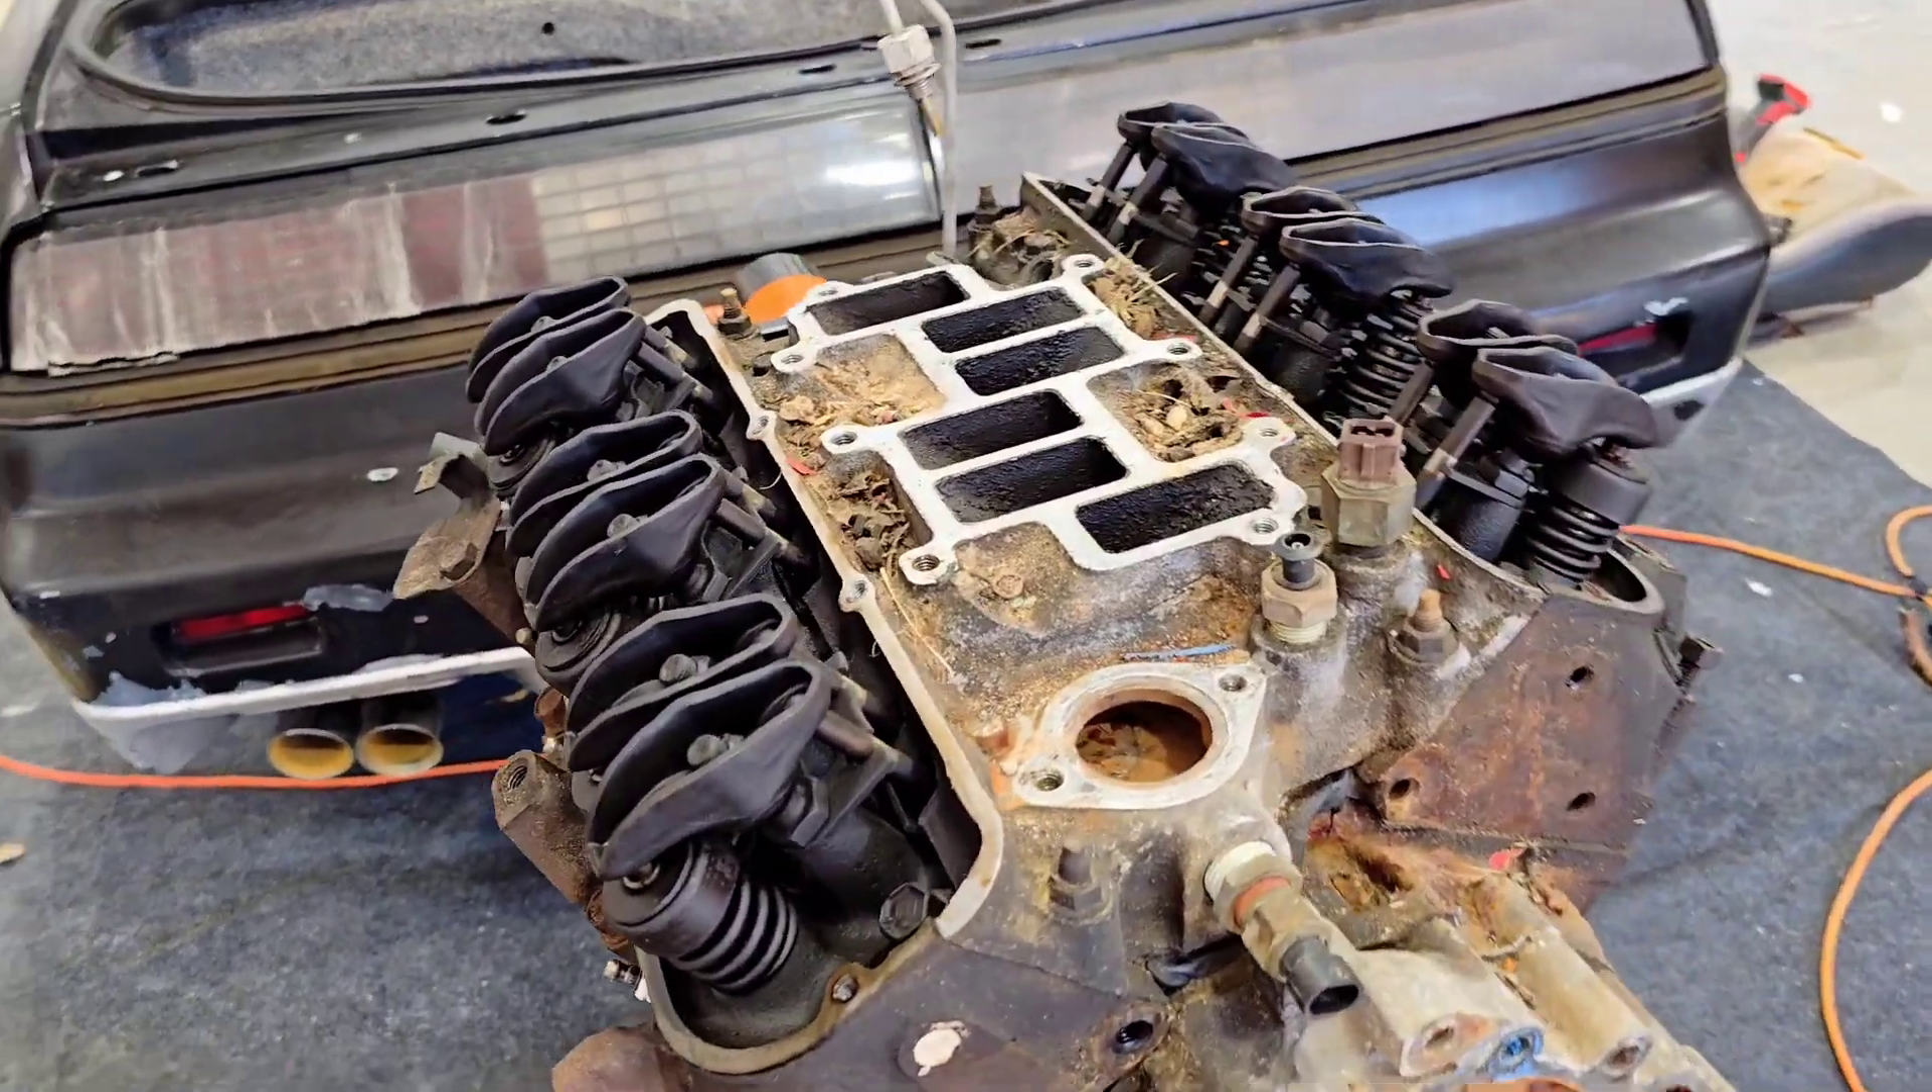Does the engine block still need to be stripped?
Yes.